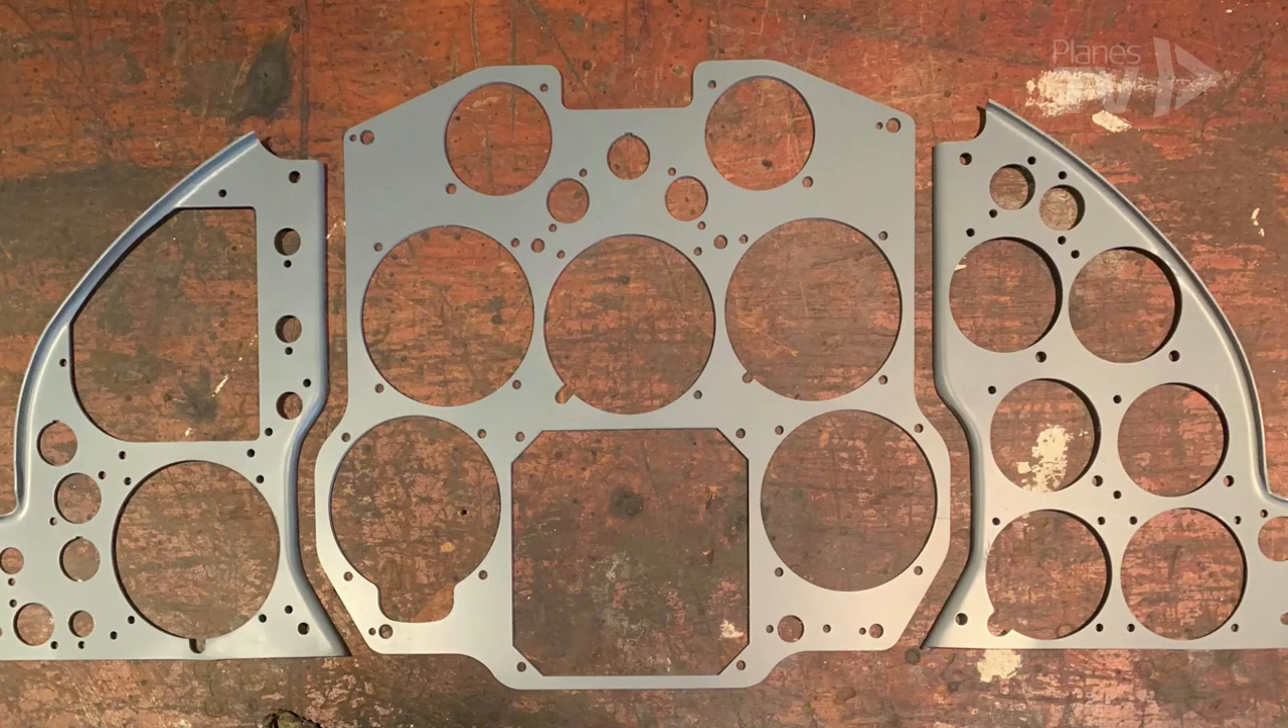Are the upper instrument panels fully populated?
No.